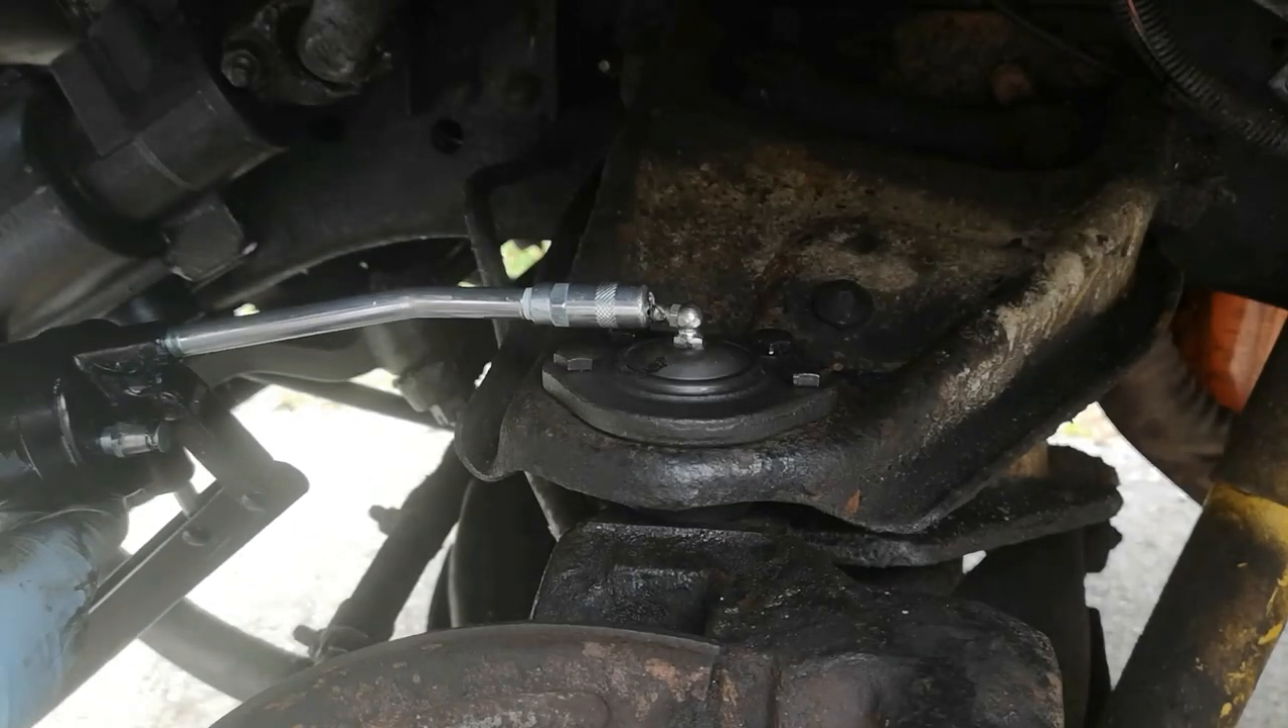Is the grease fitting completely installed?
Yes.